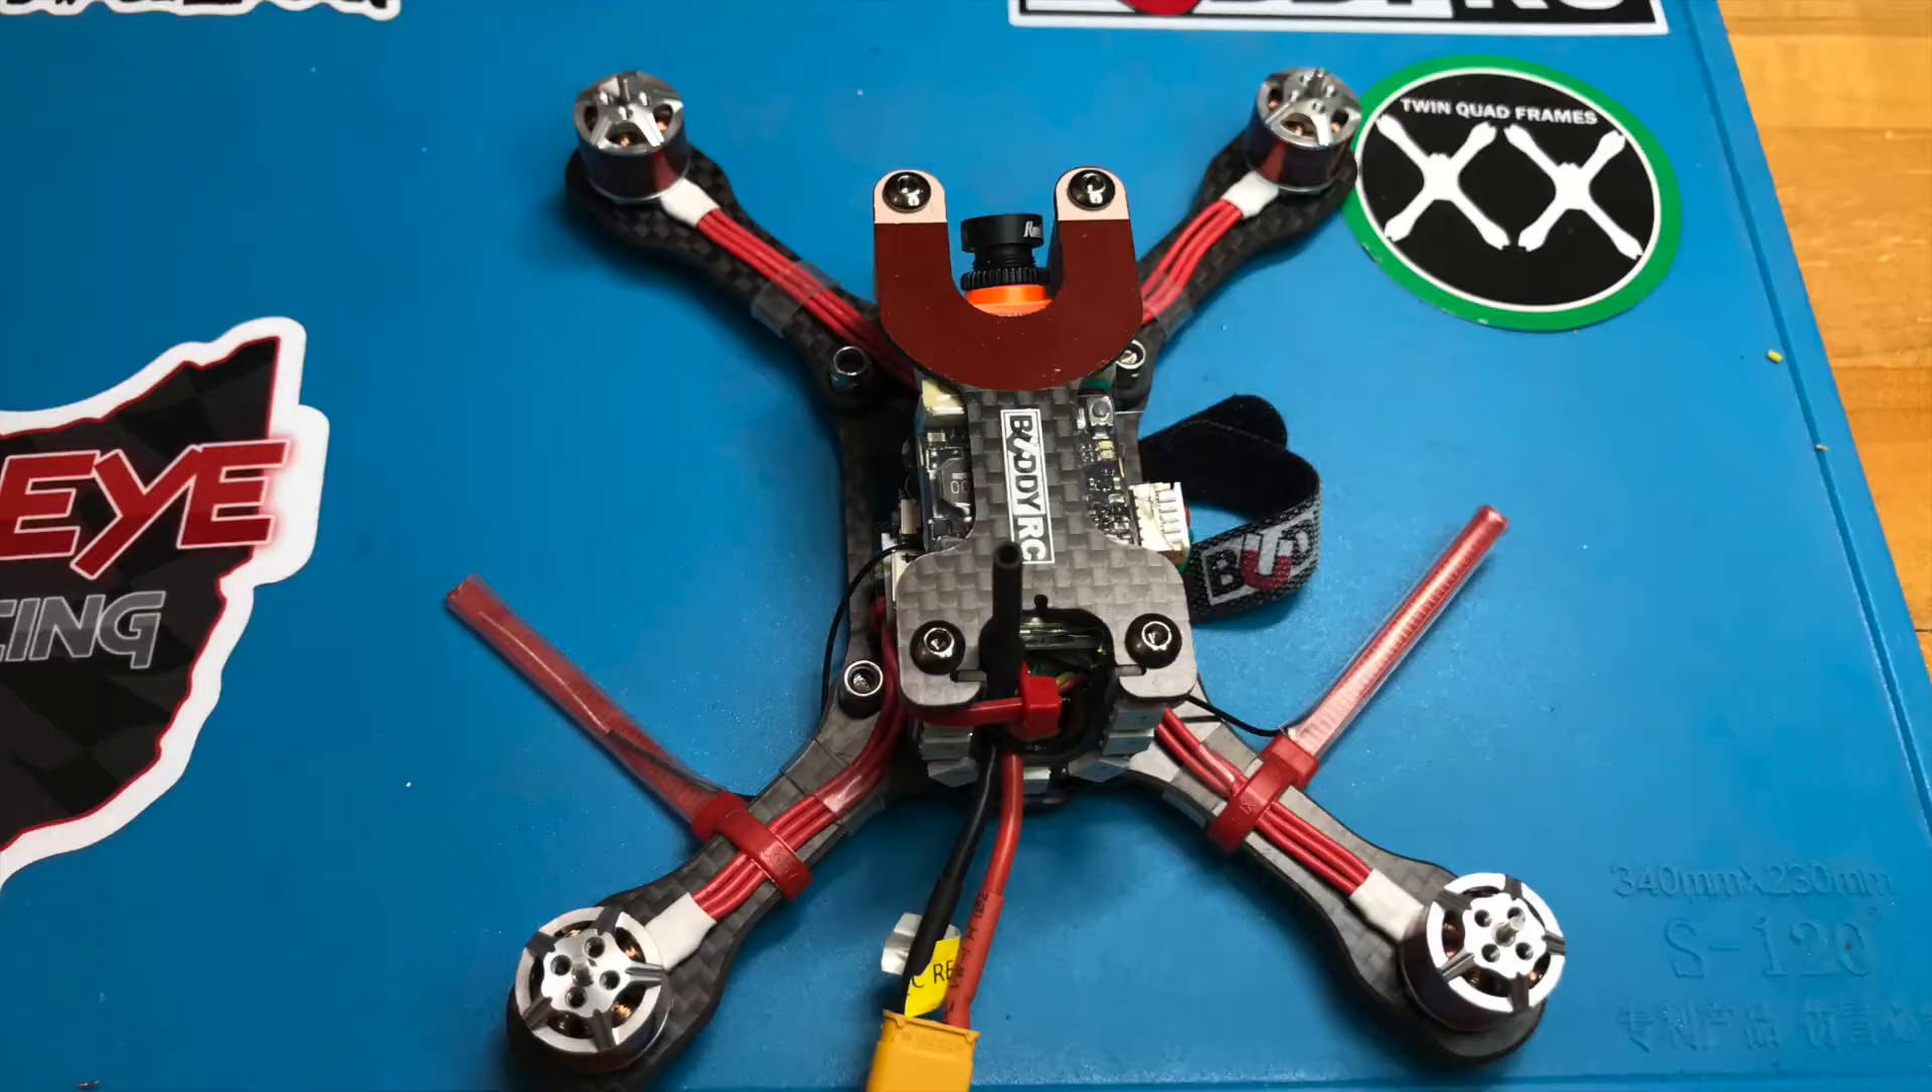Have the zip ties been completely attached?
Yes.